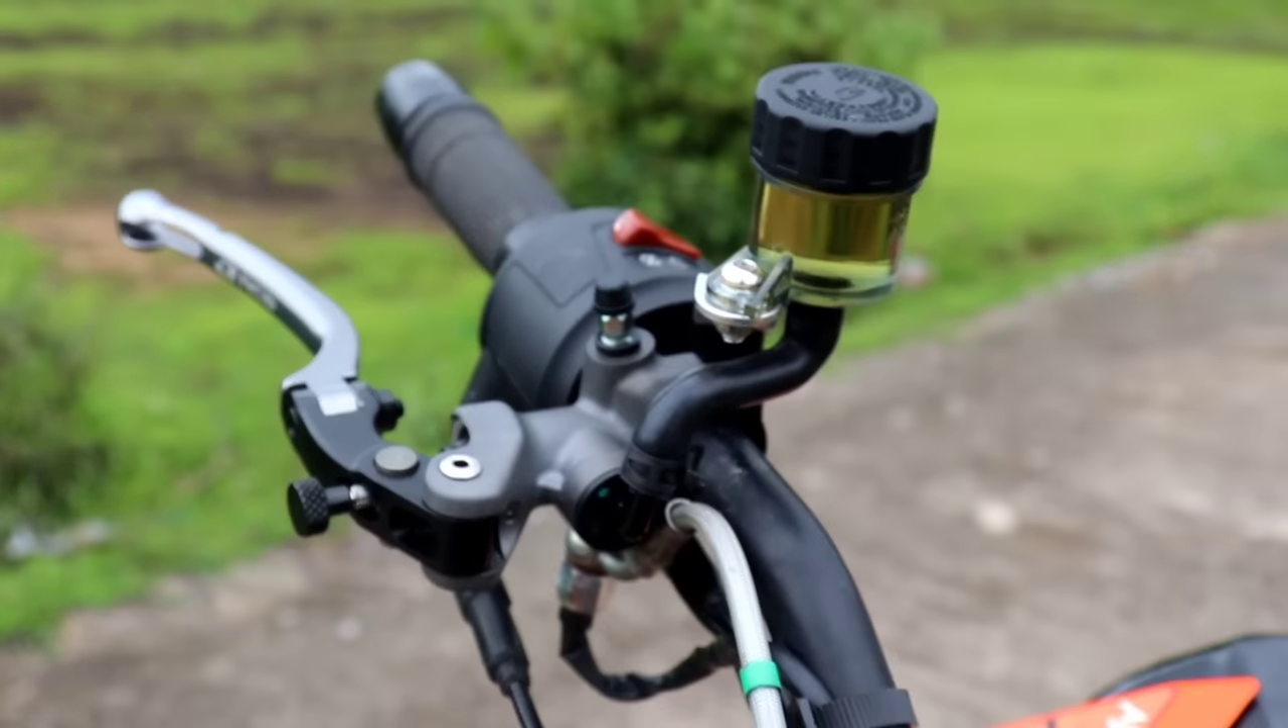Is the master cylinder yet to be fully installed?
No.